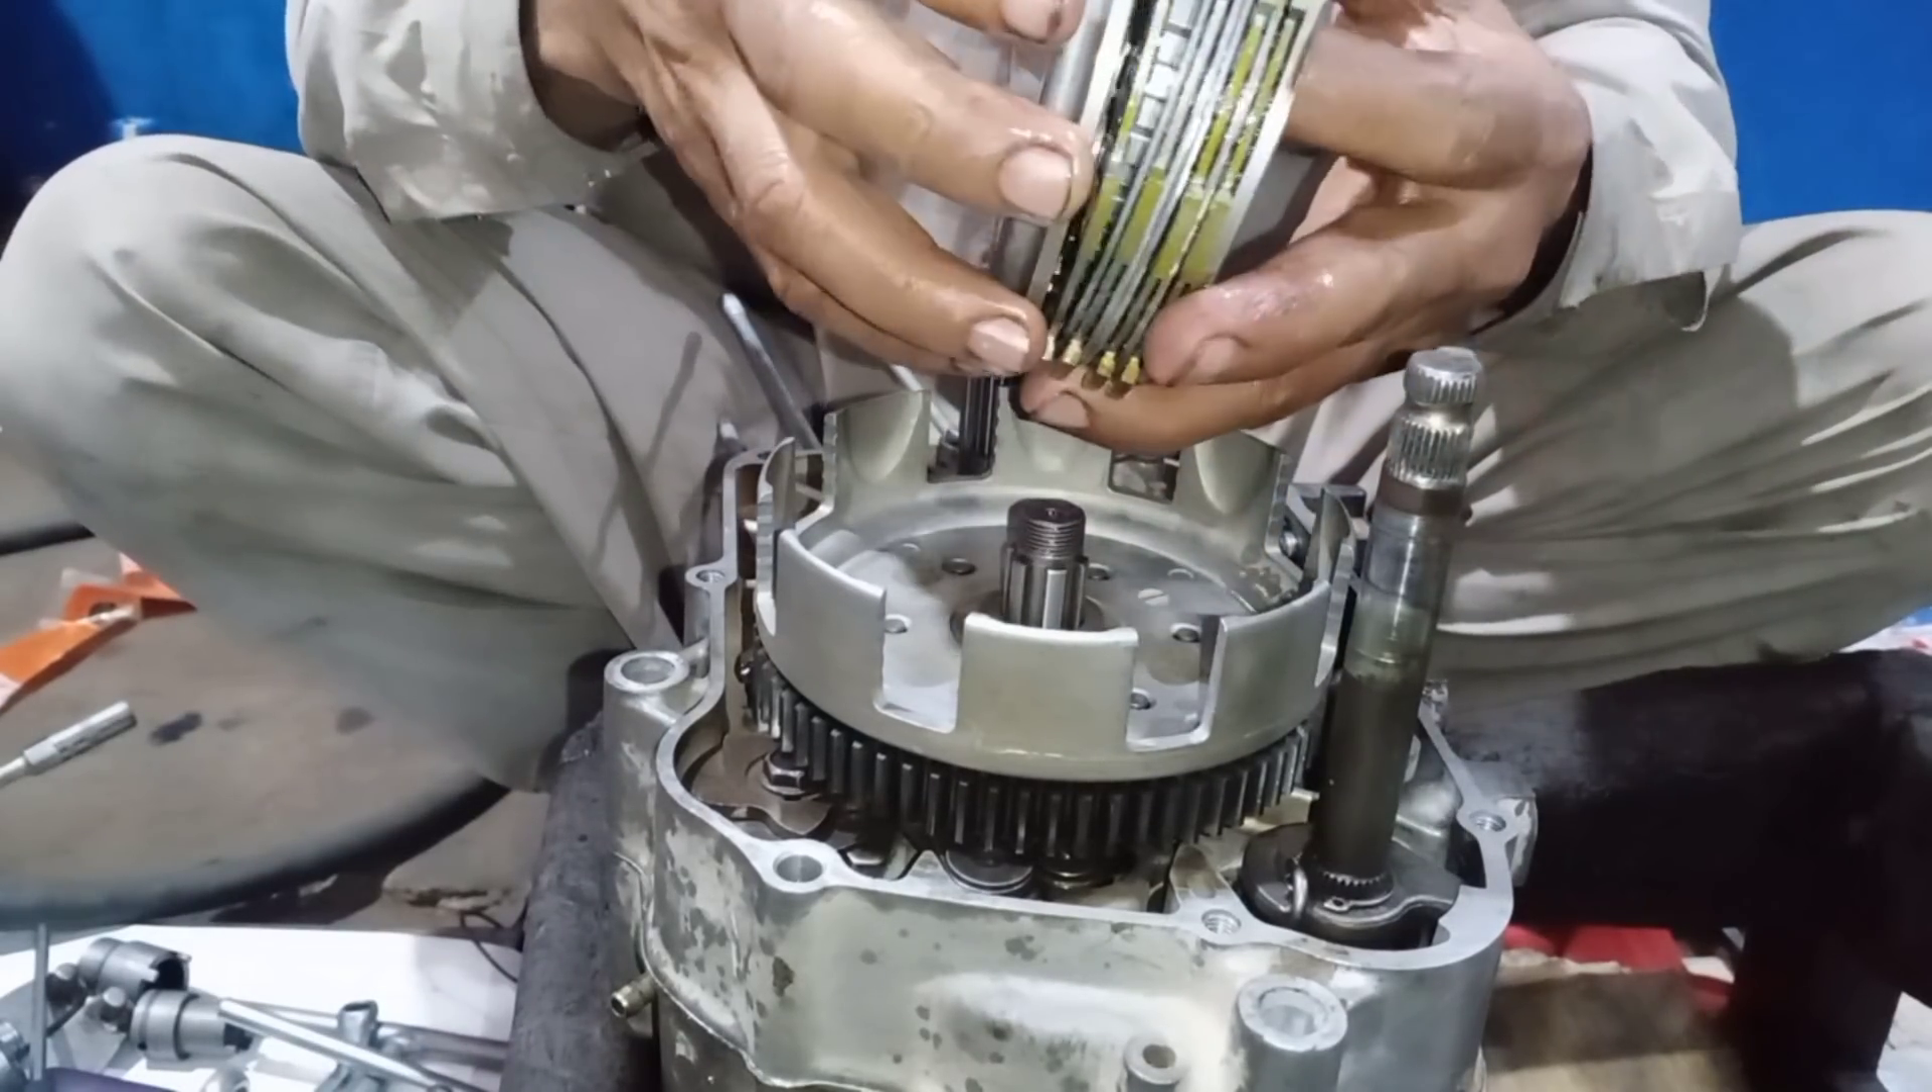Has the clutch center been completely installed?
No.